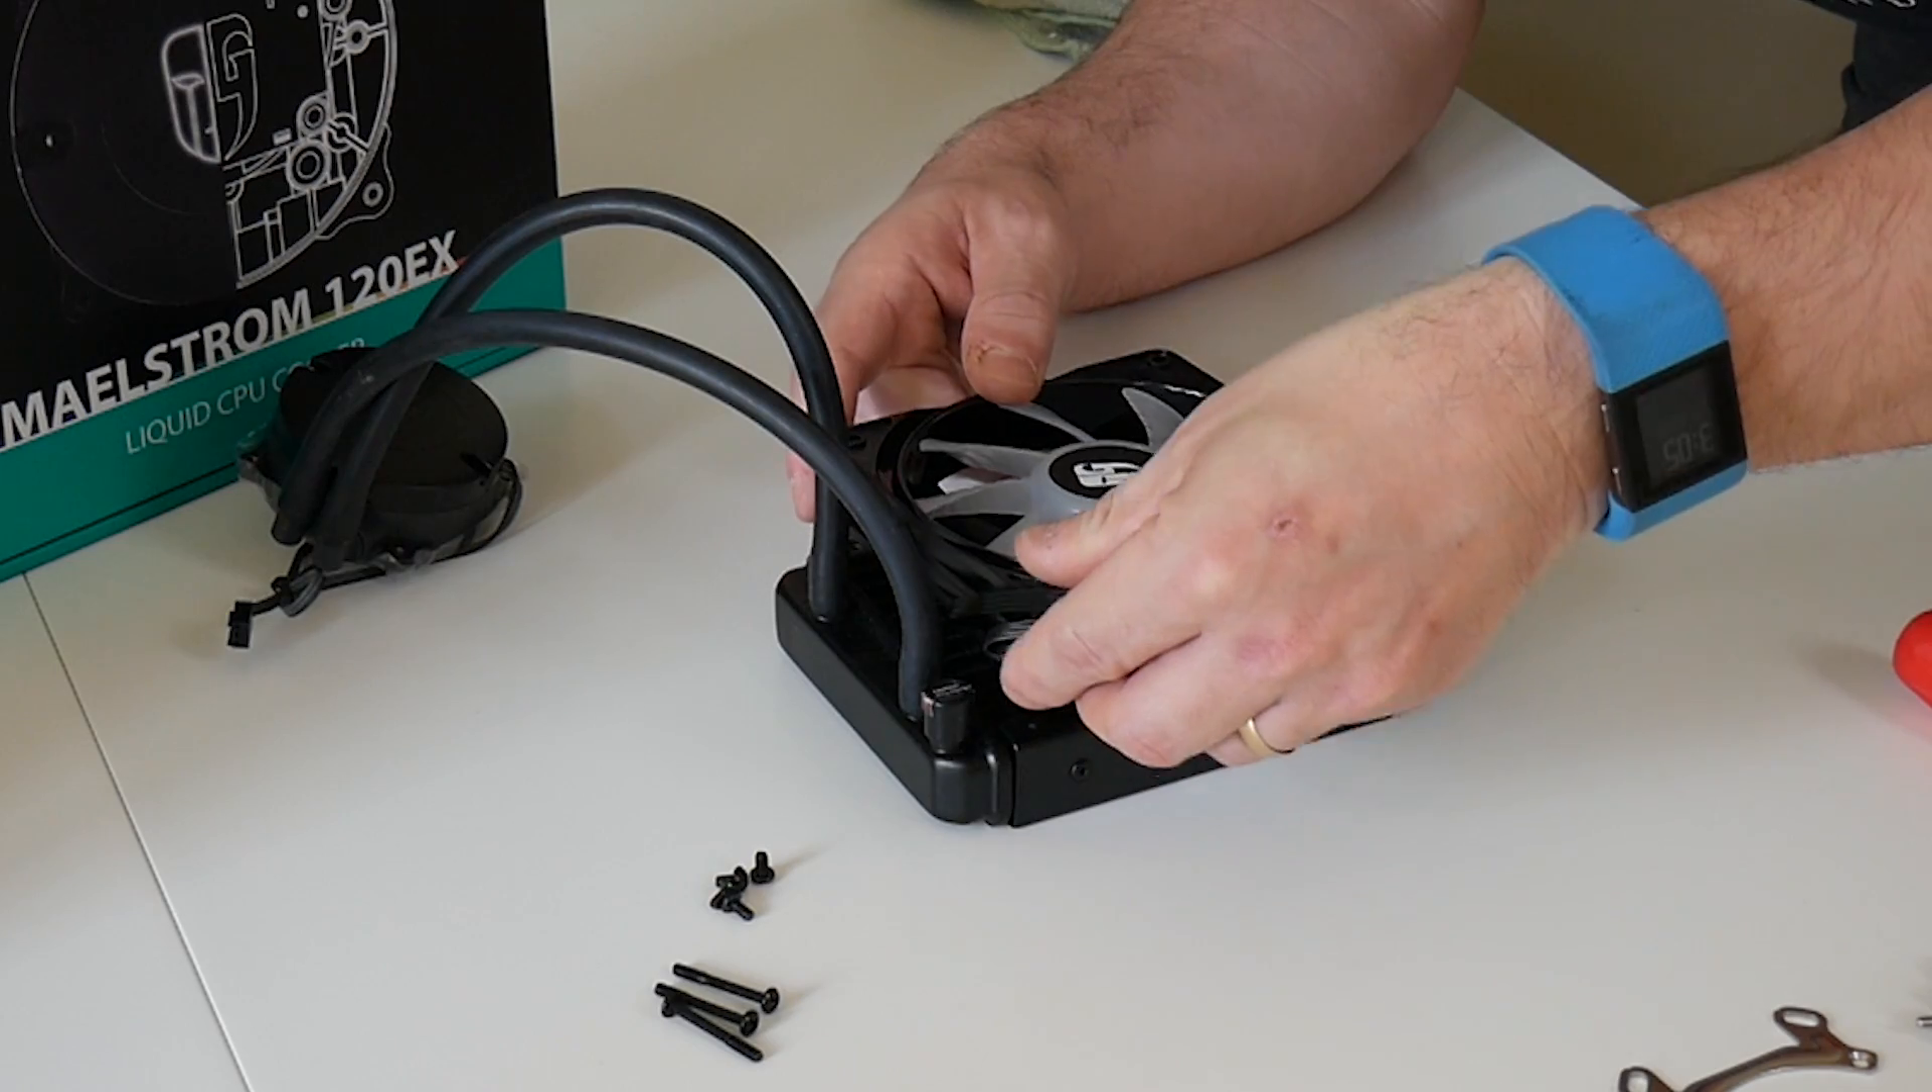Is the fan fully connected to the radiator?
No.